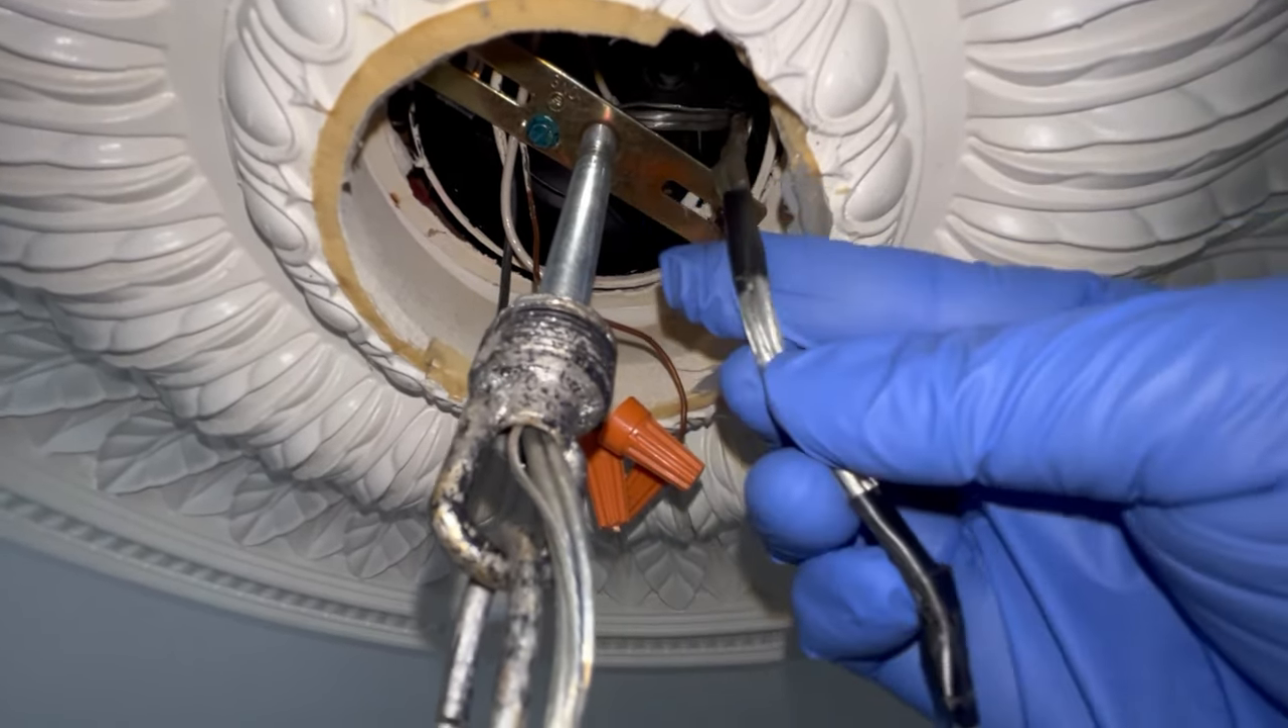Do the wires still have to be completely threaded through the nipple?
No.